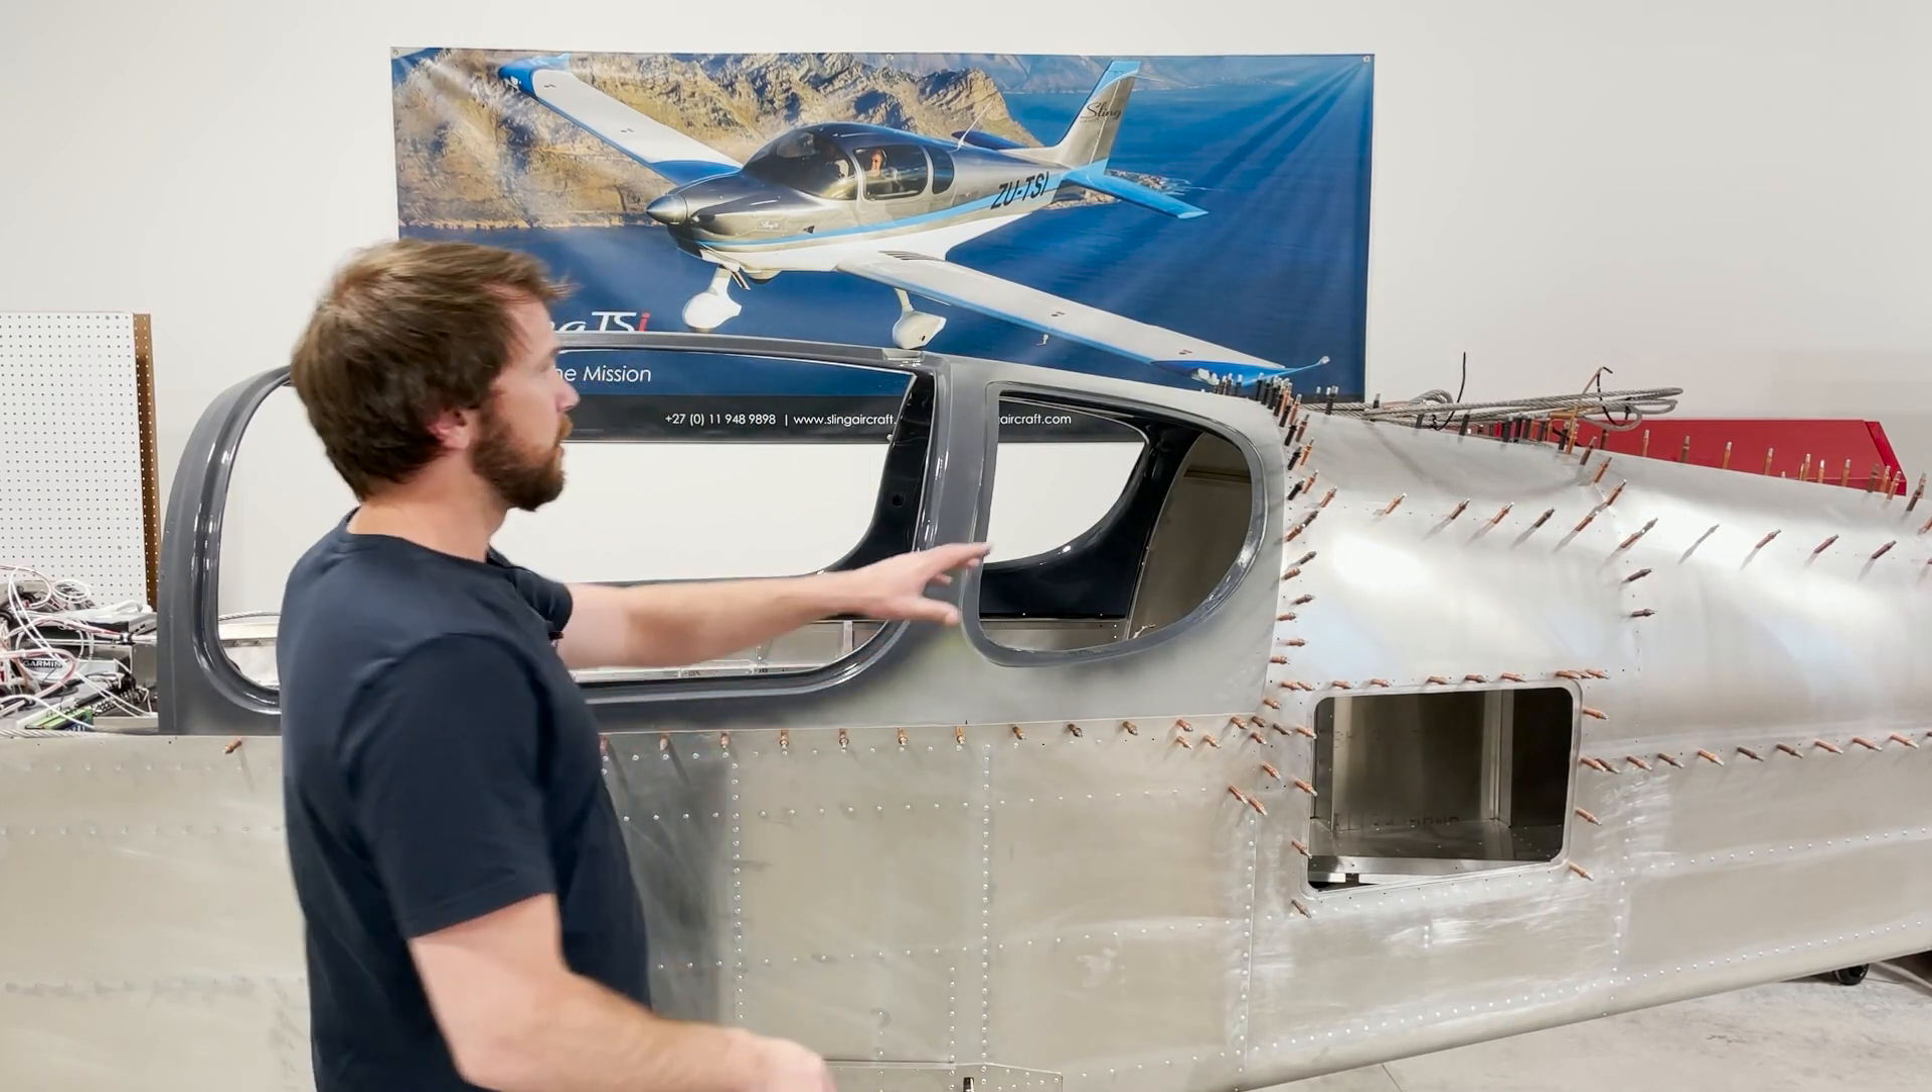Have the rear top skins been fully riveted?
No.